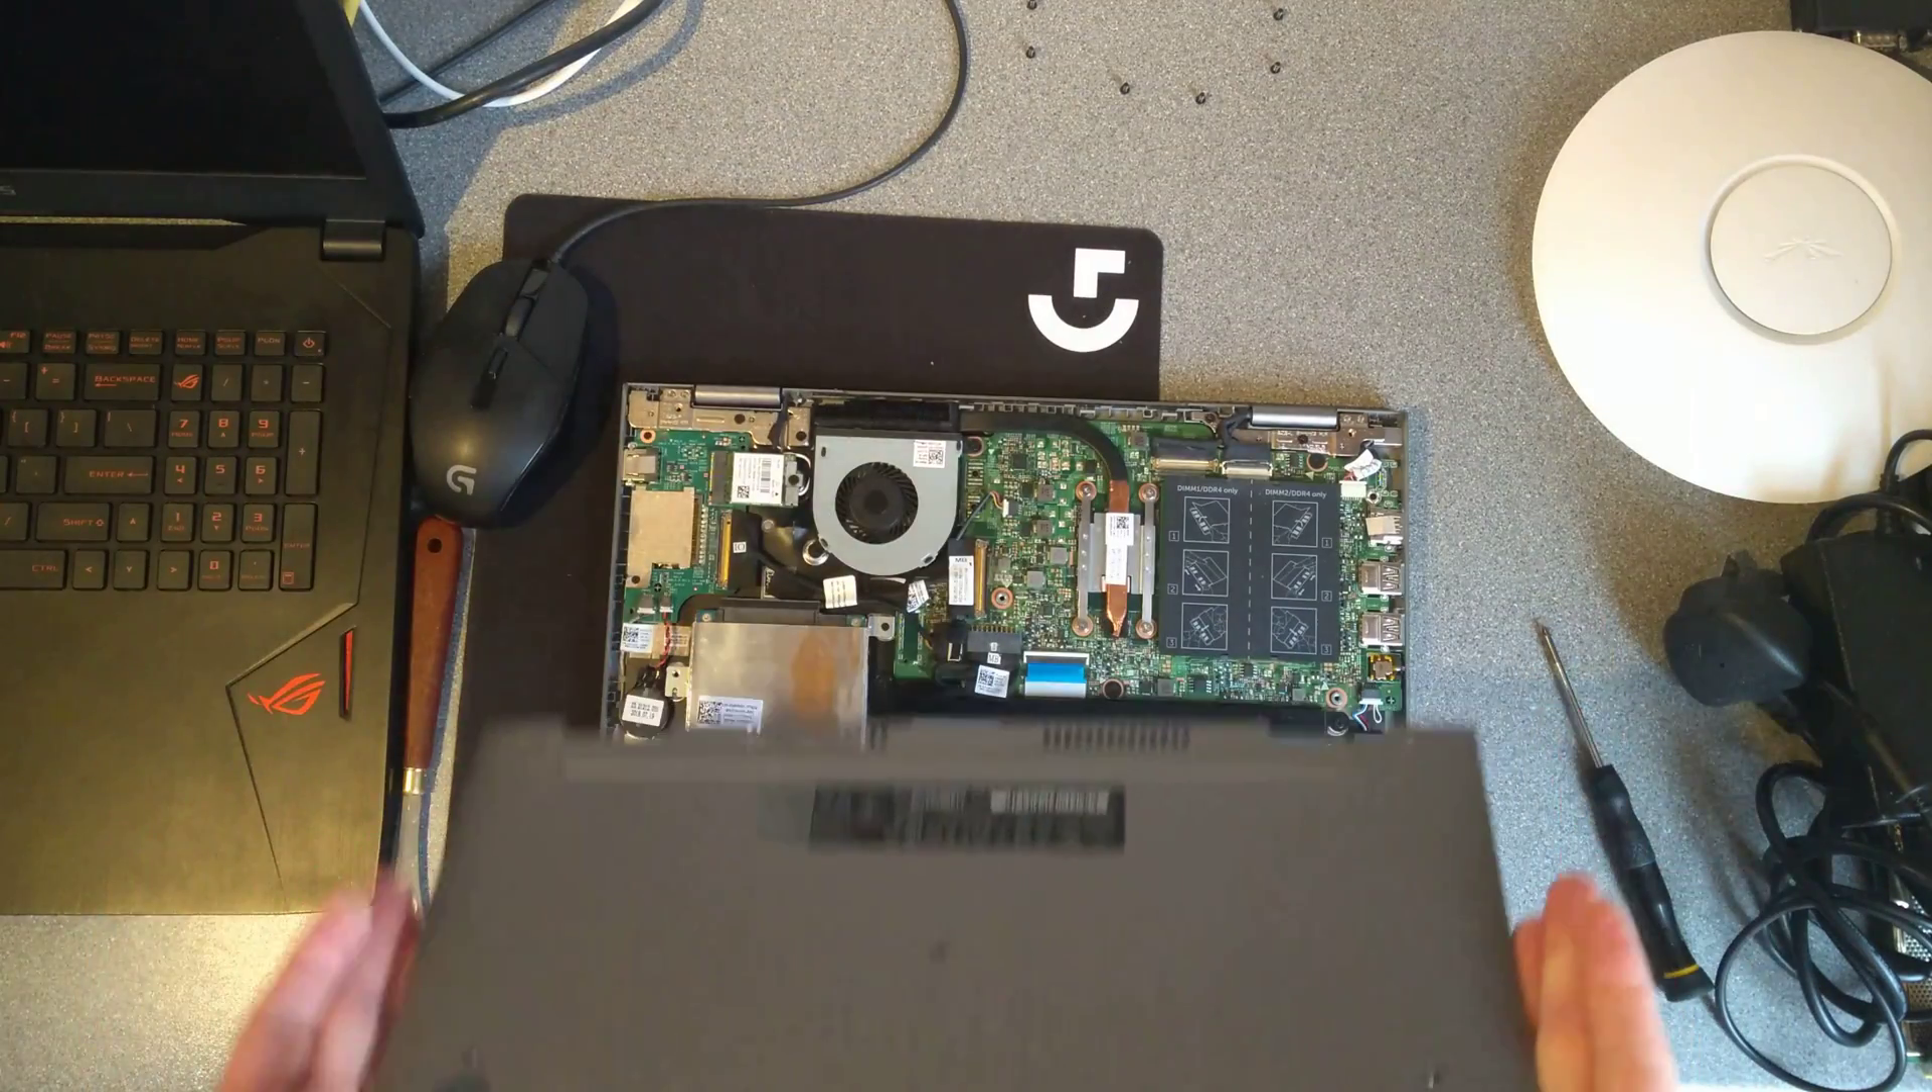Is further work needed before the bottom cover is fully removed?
No.